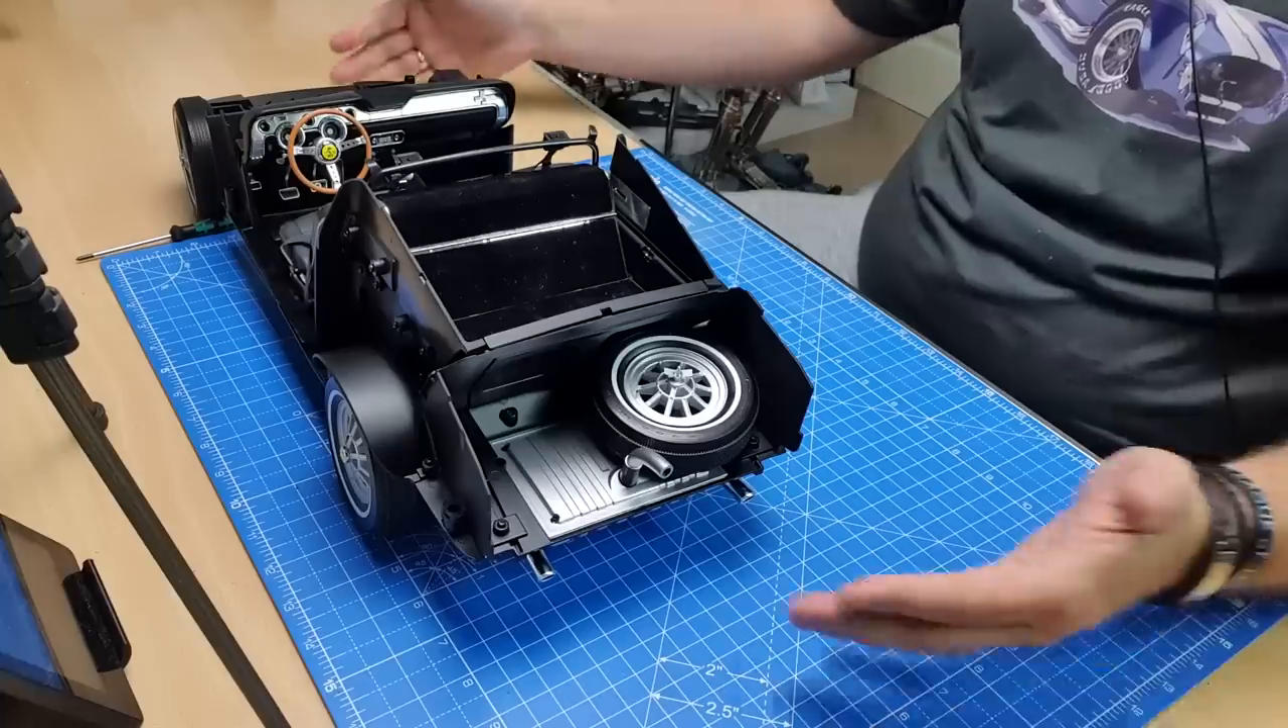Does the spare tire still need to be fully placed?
No.